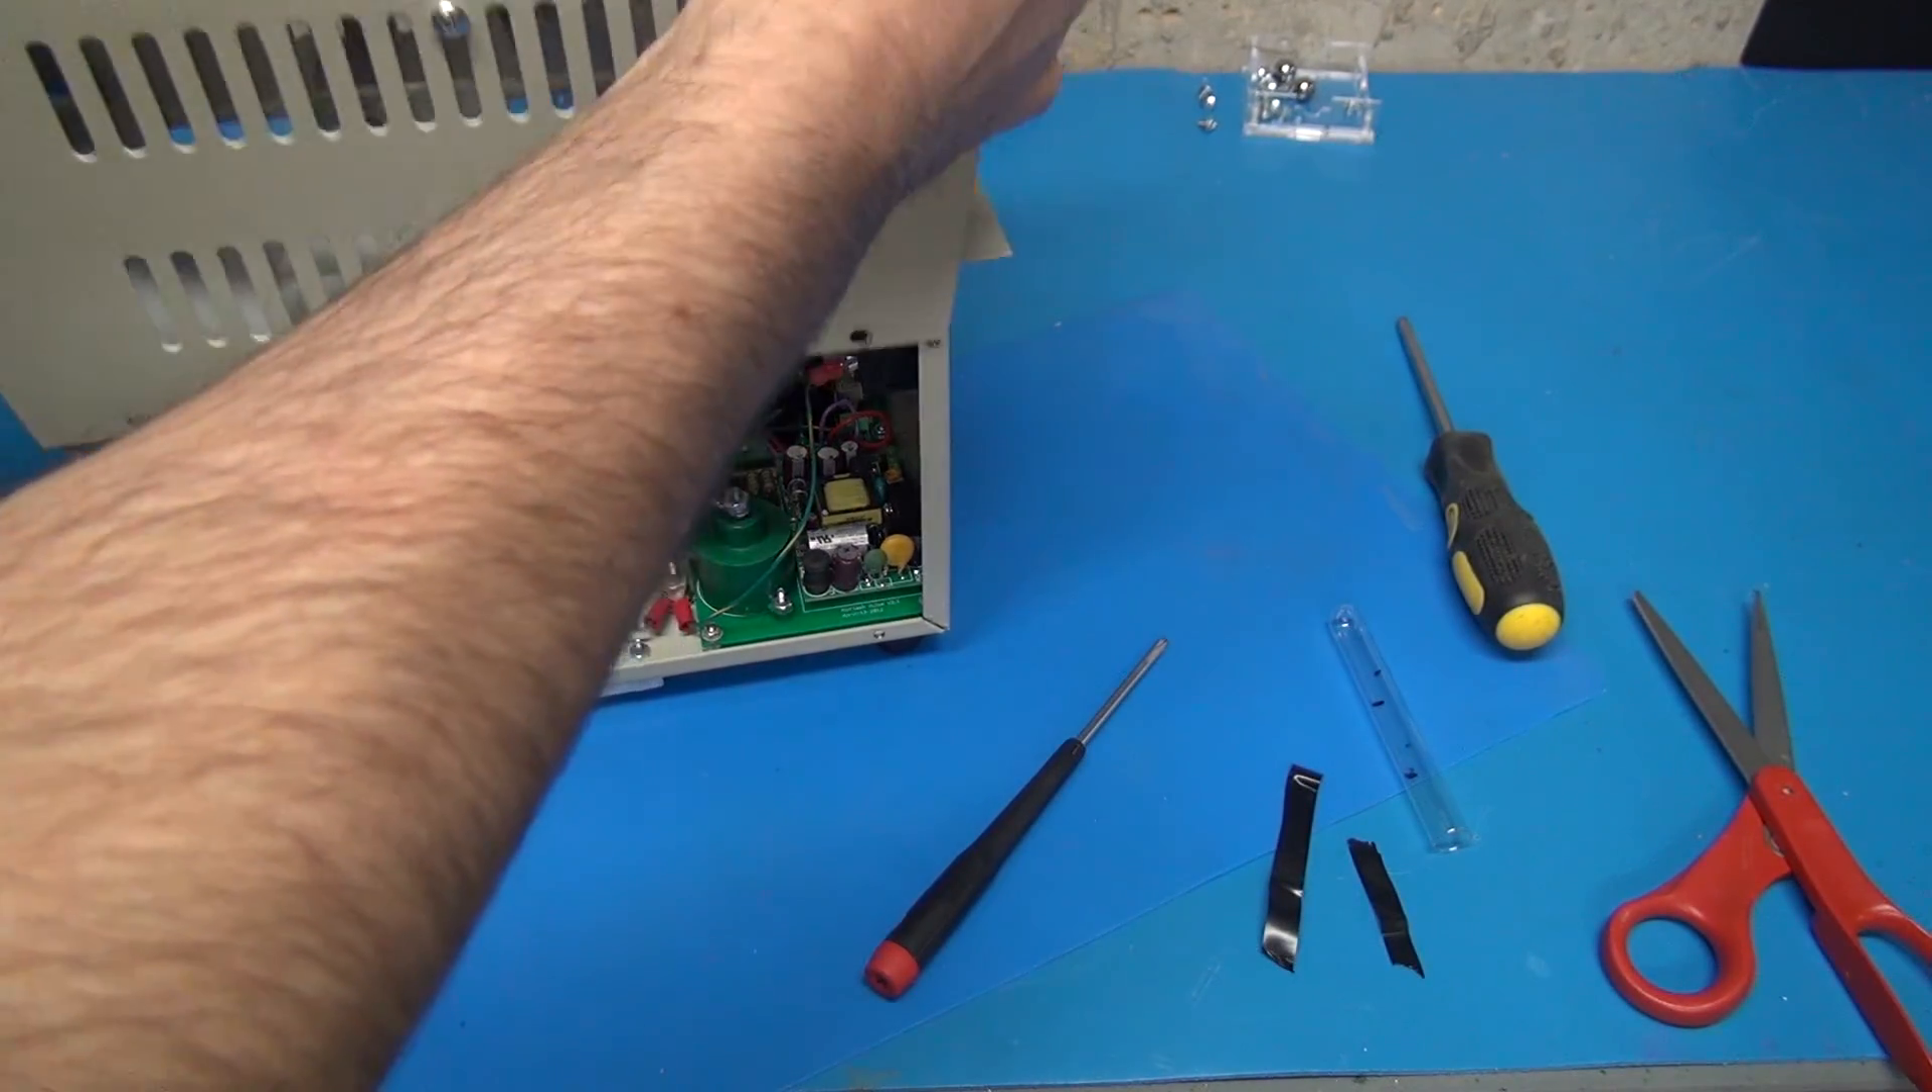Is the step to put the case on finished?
No.